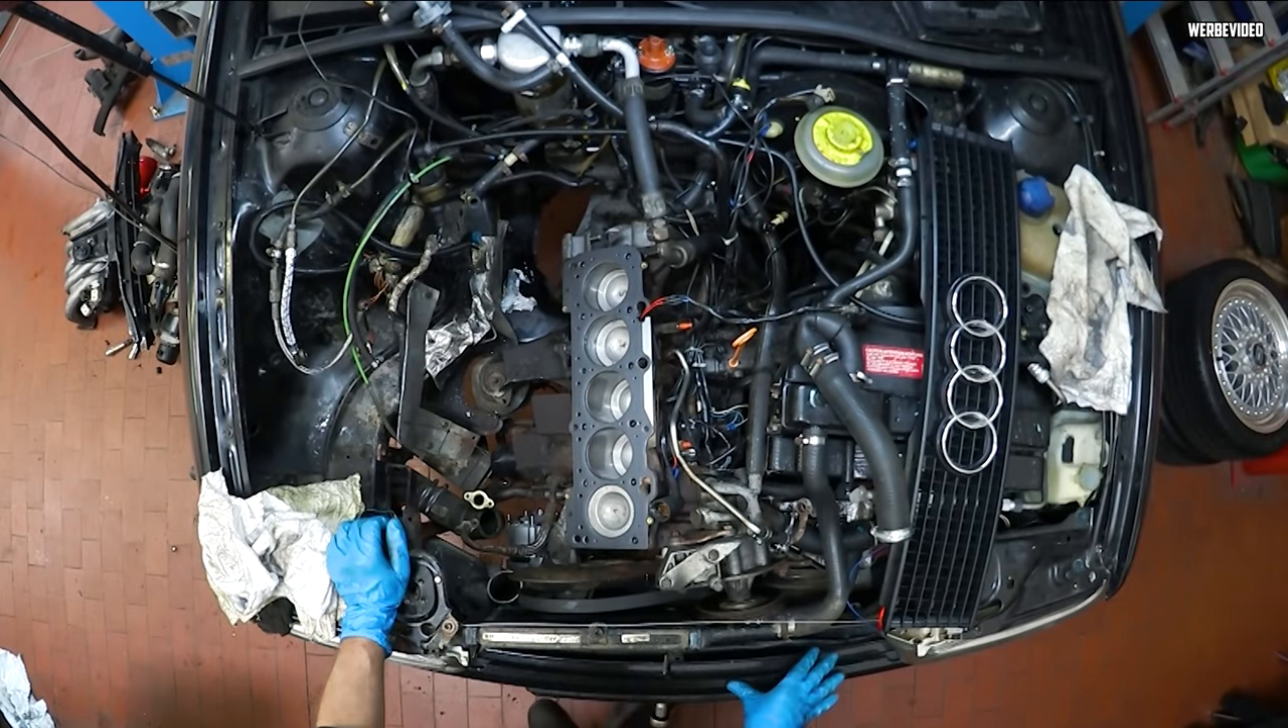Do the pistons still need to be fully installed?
No.